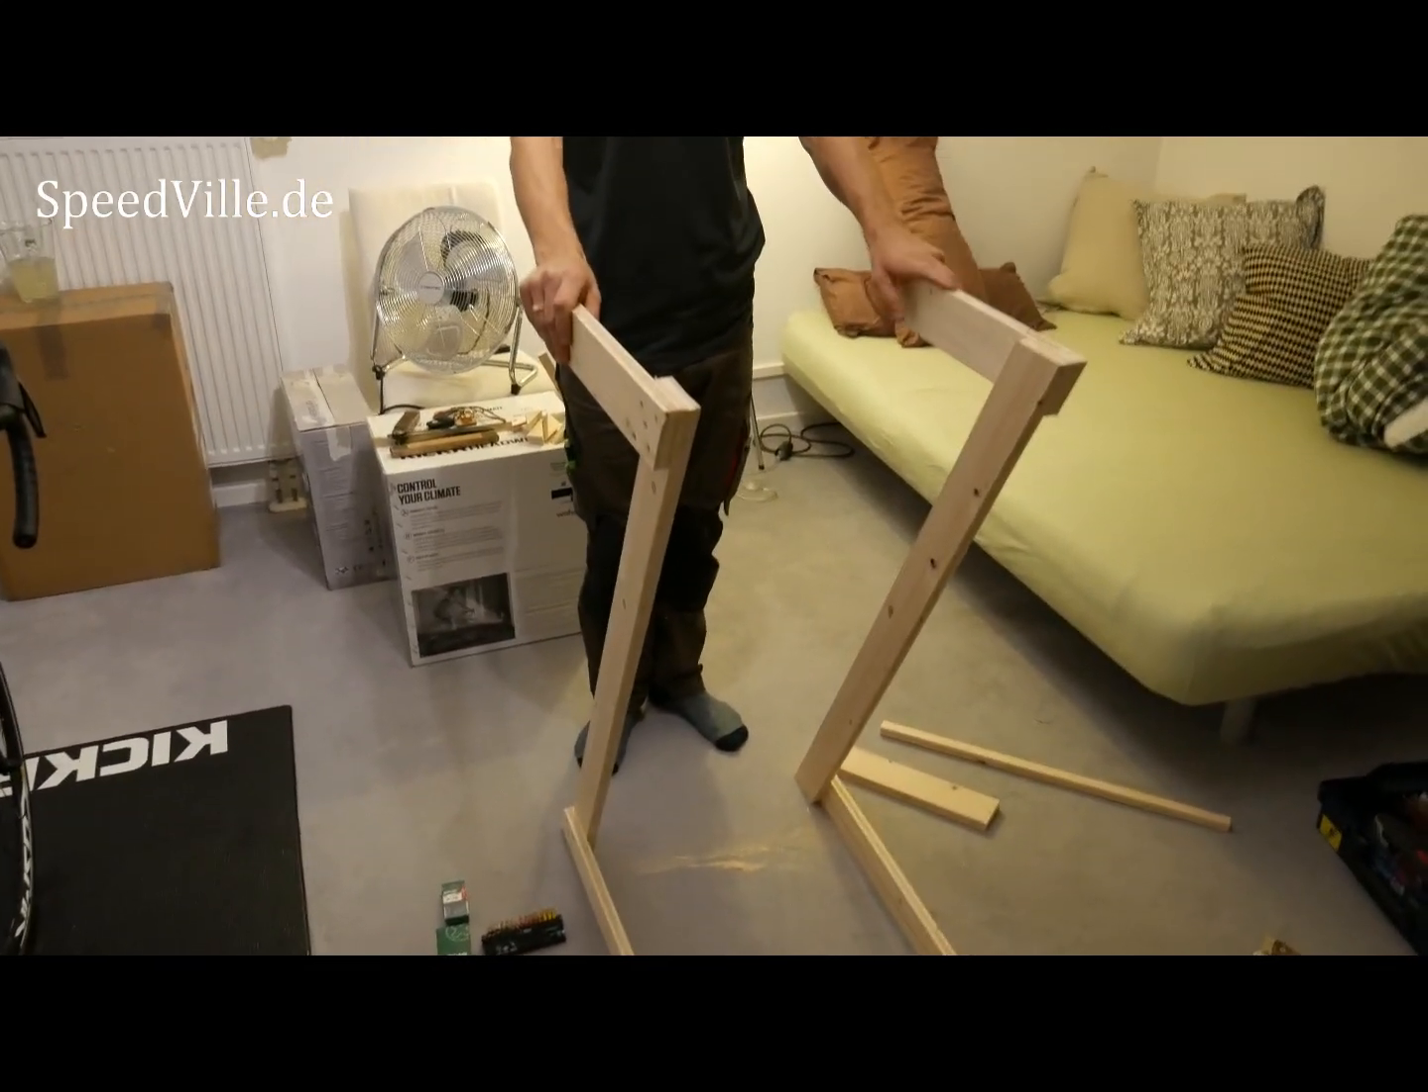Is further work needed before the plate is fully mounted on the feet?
Yes.